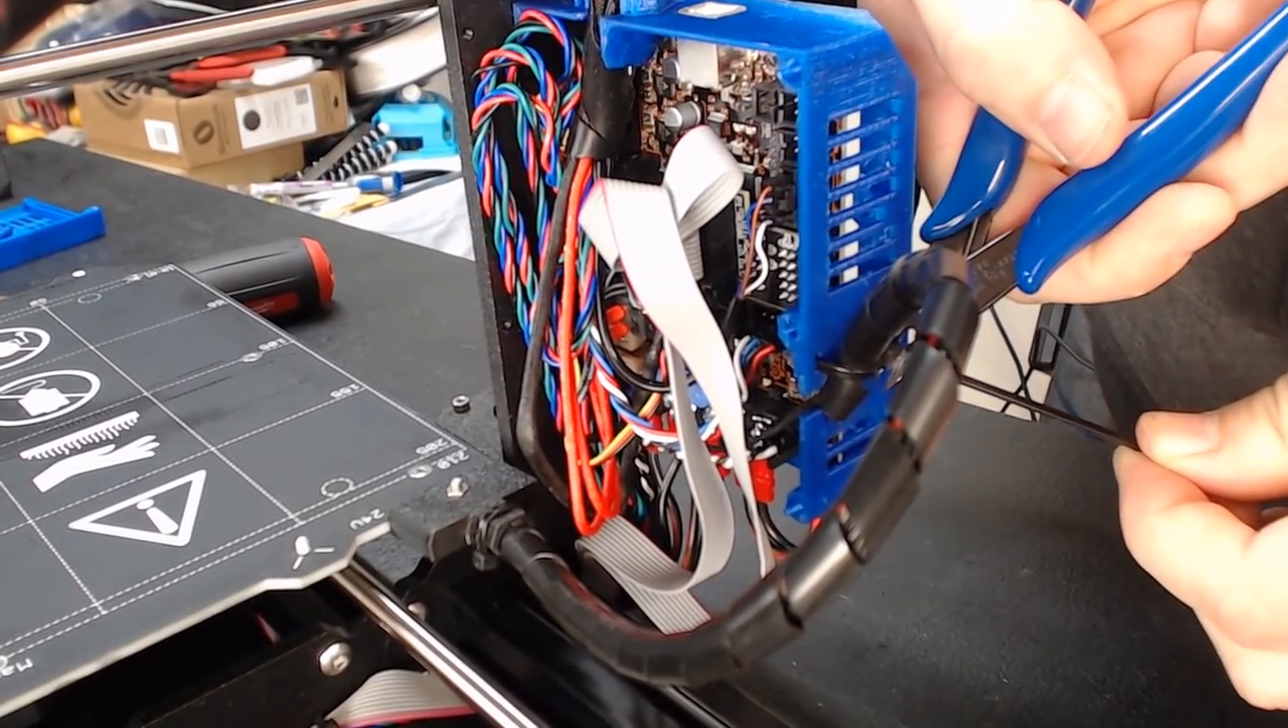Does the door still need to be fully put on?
Yes.